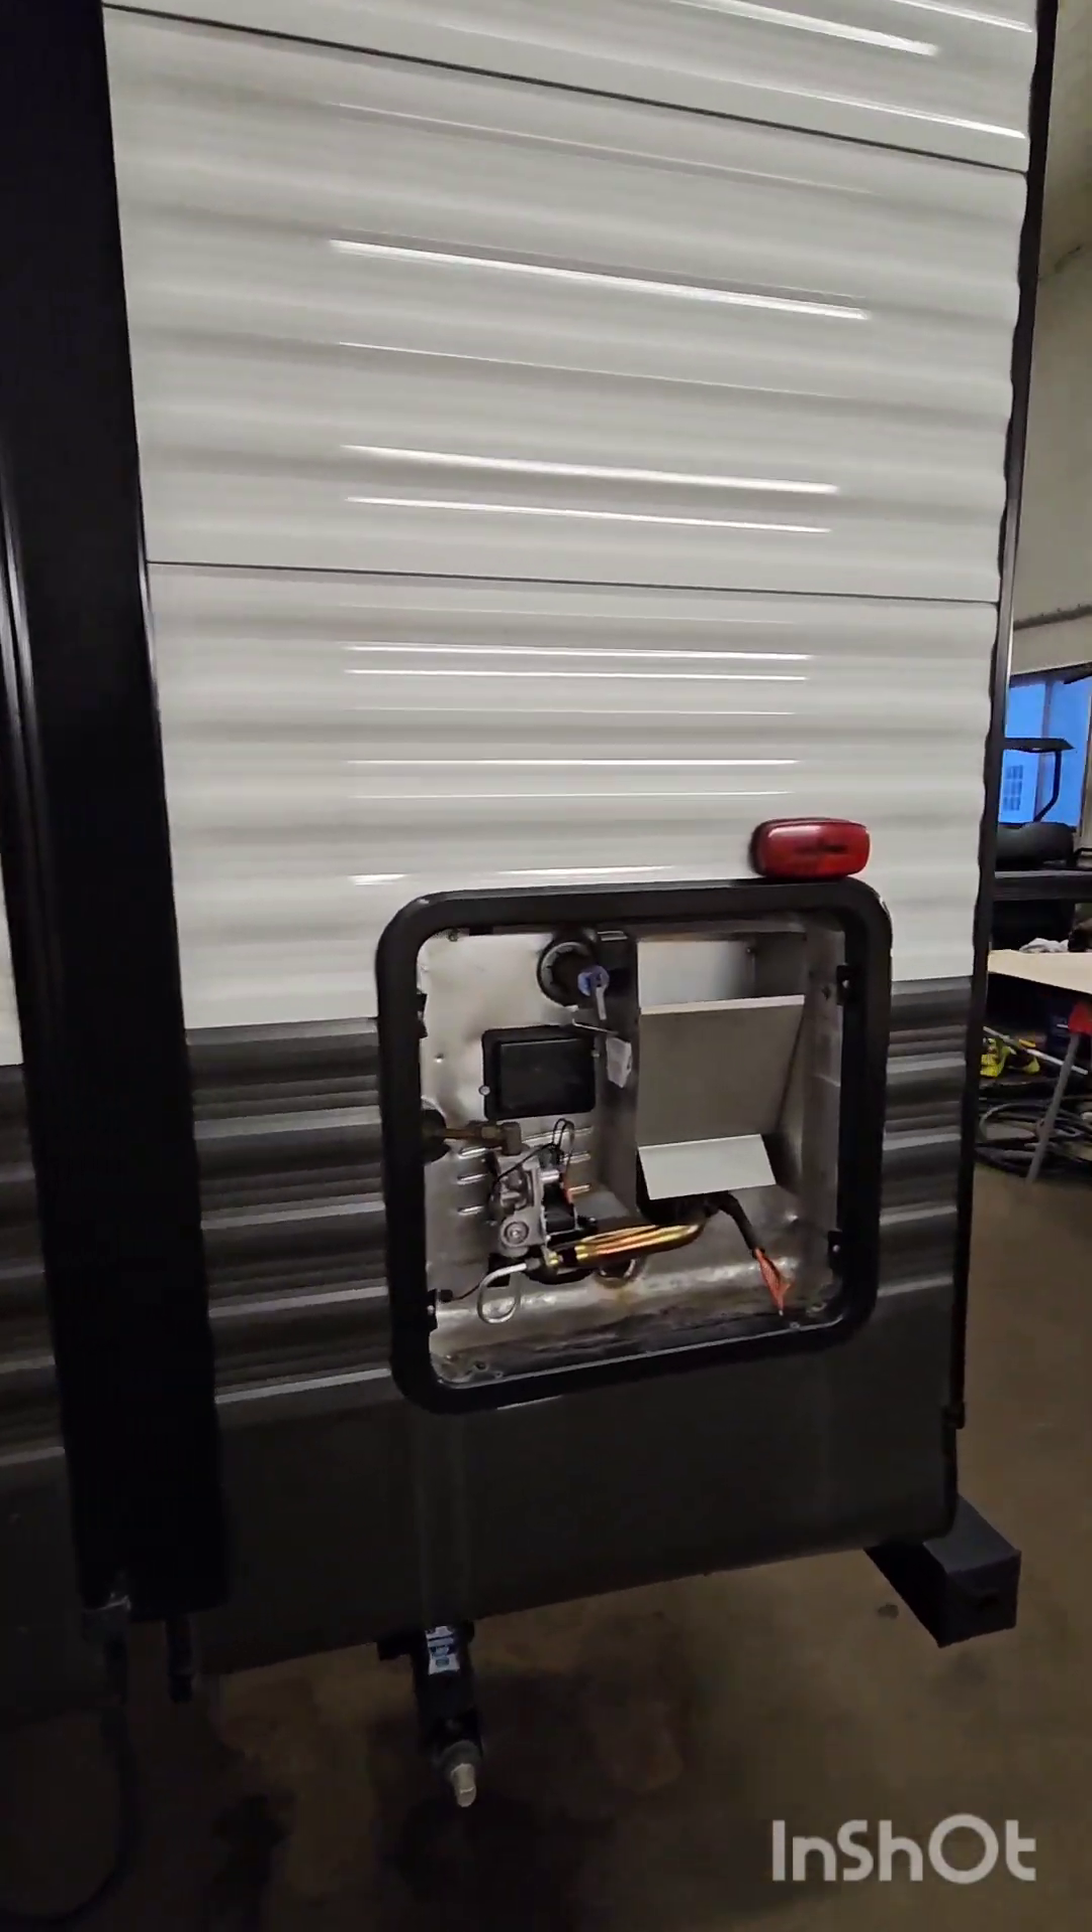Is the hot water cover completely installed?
No.